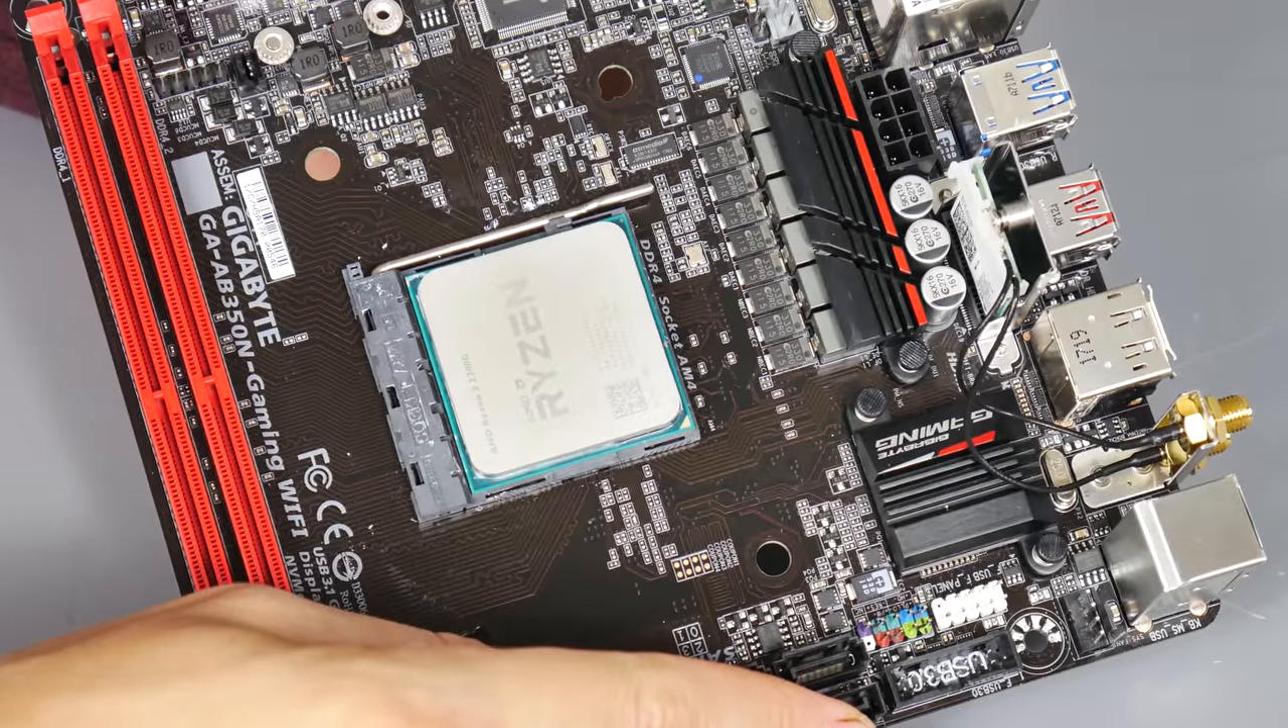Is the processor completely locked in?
Yes.